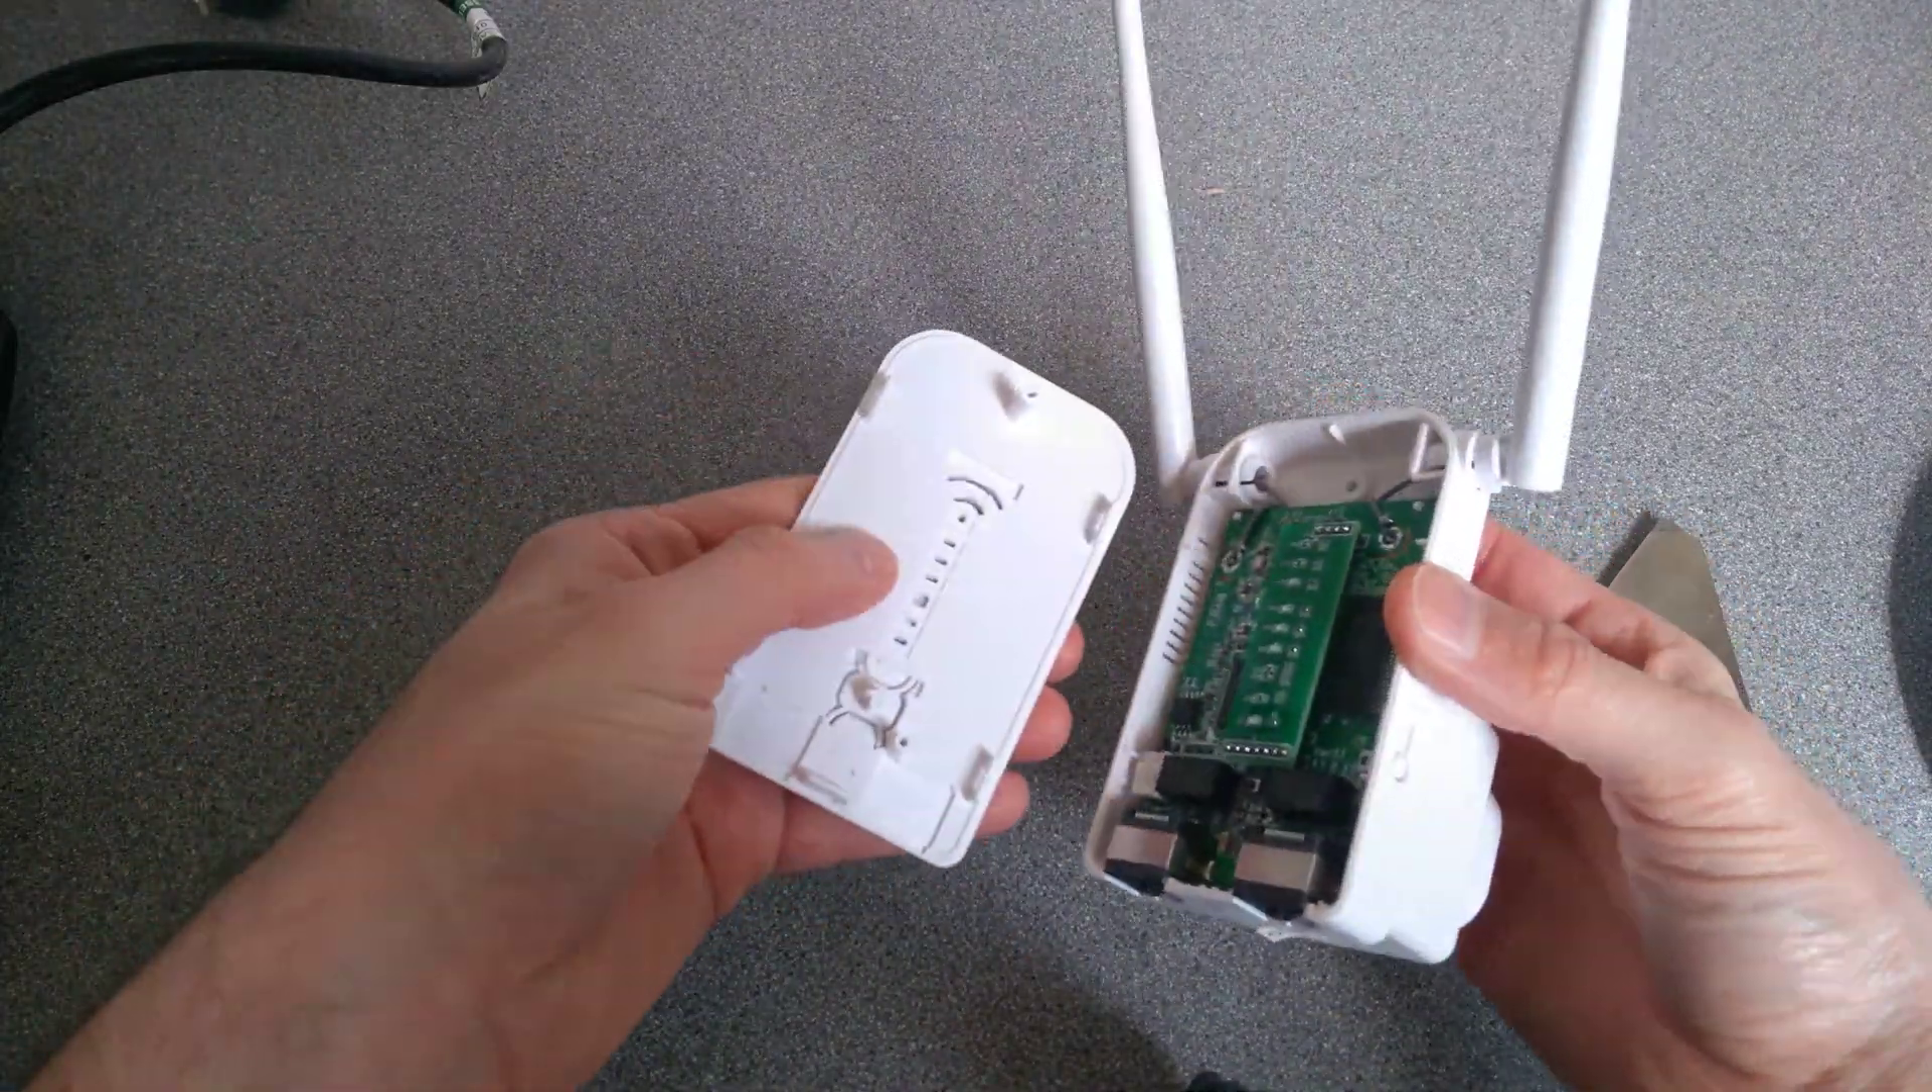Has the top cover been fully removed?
Yes.